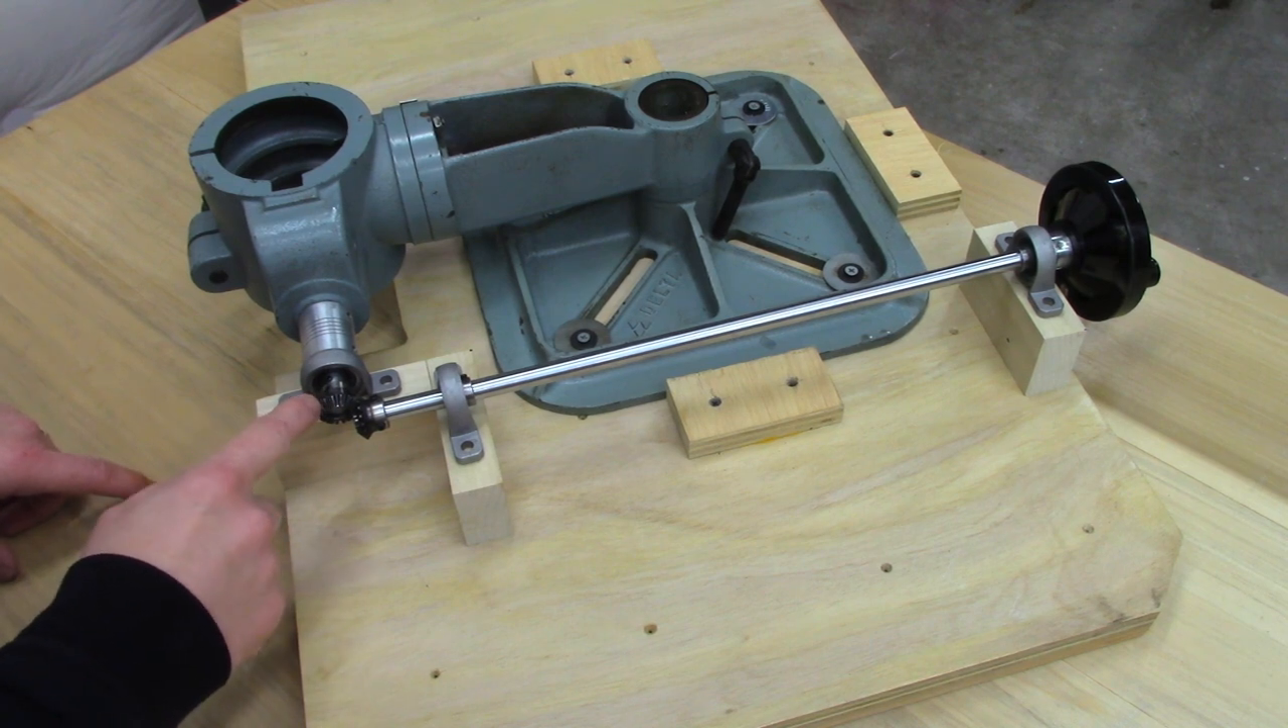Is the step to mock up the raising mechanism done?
Yes.